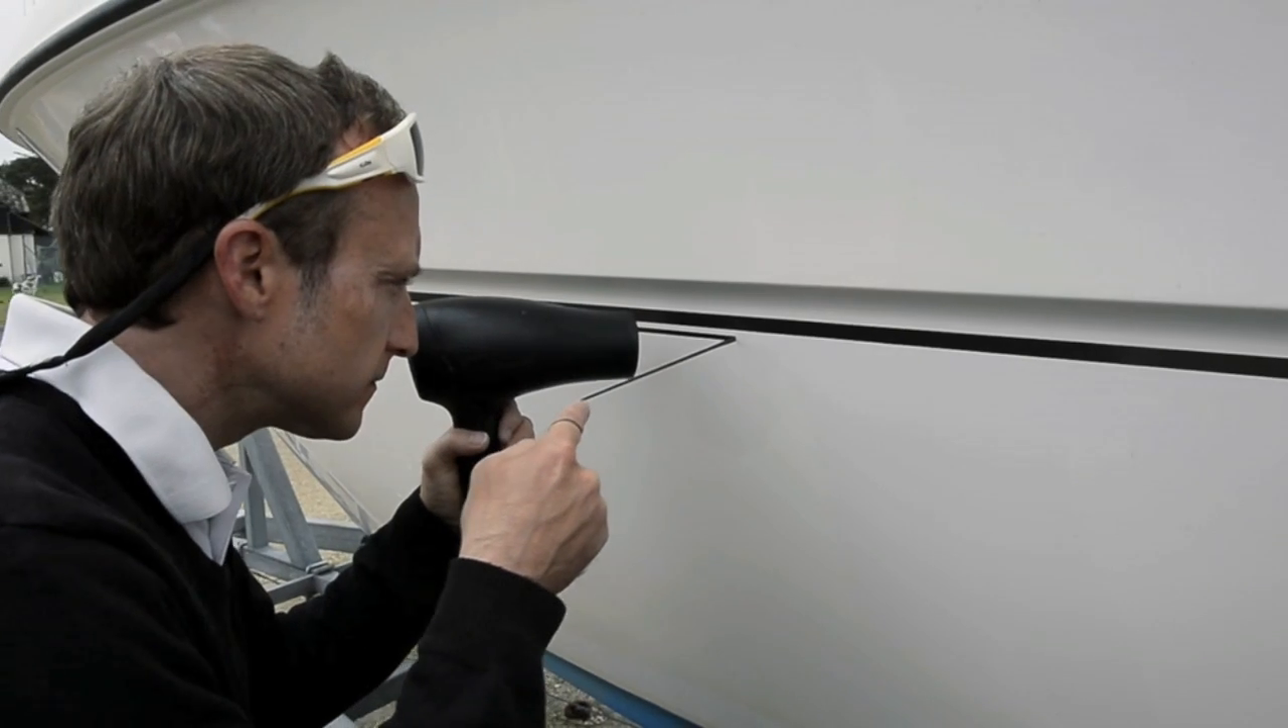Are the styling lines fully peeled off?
No.